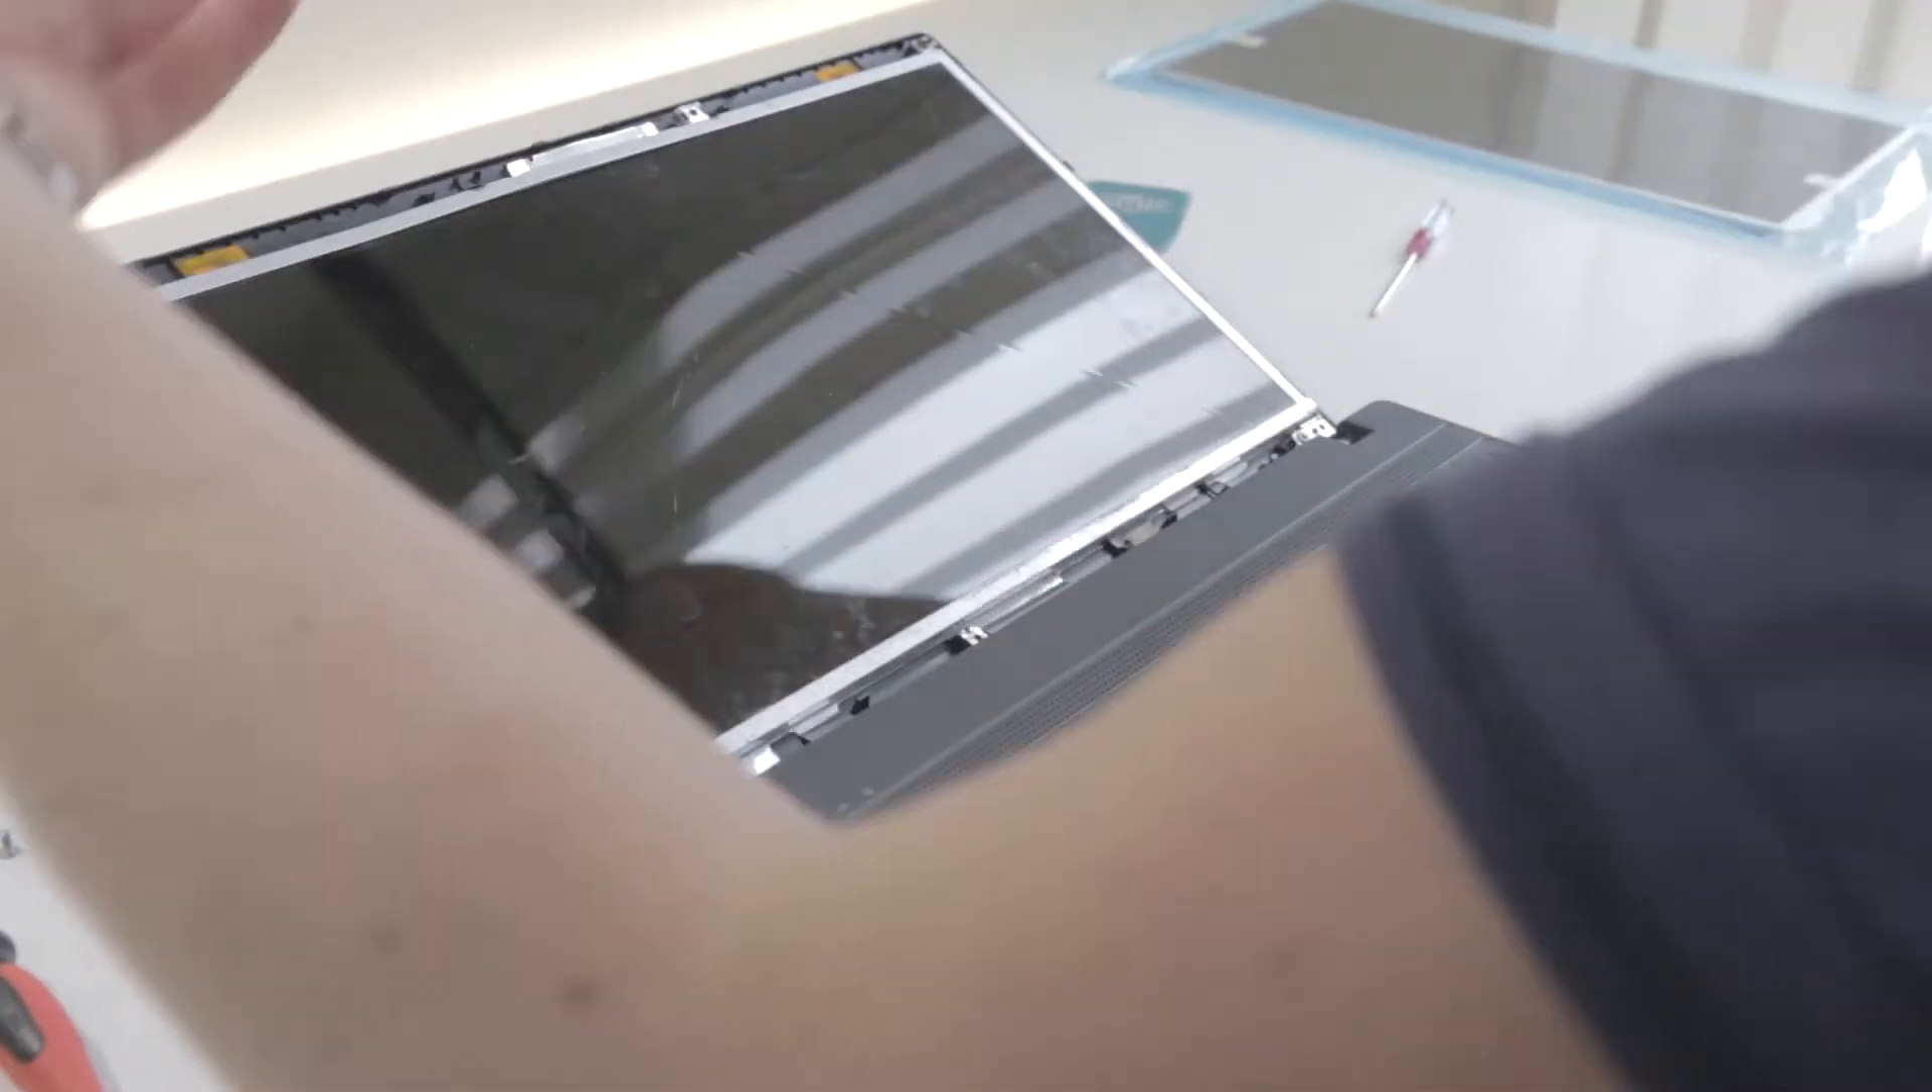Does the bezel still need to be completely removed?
No.